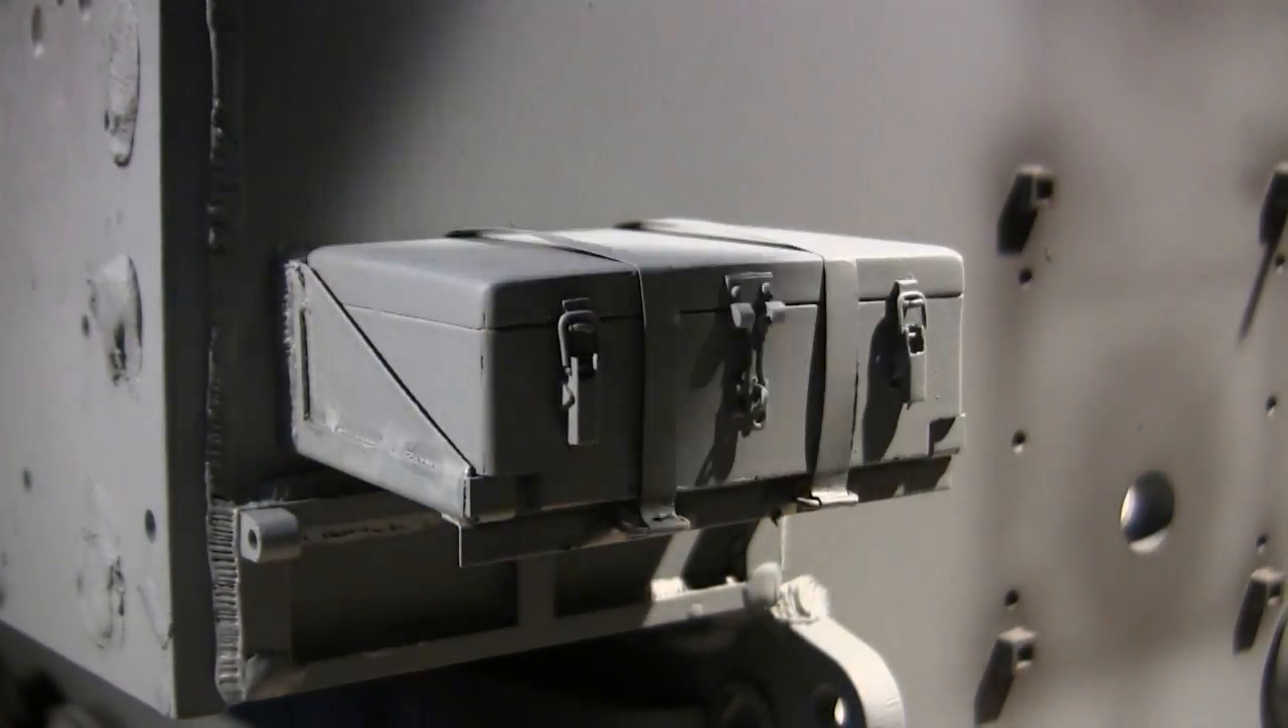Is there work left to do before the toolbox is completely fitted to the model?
No.